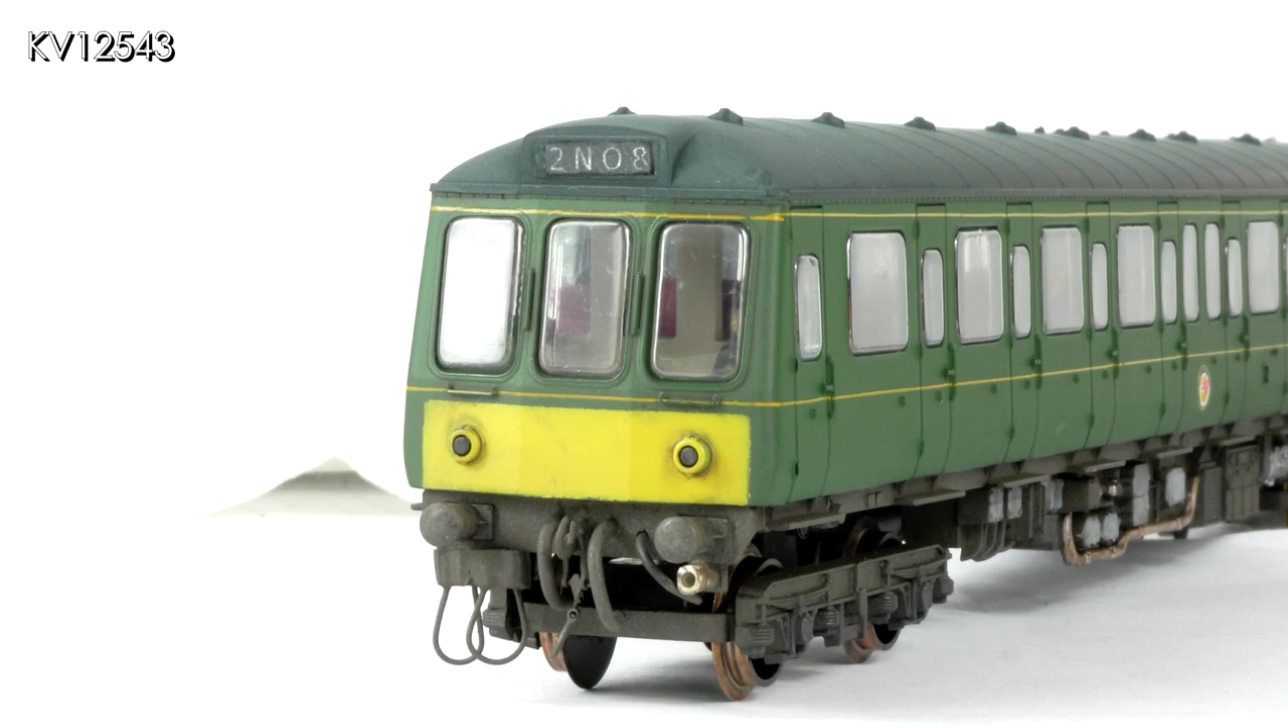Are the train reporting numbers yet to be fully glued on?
No.